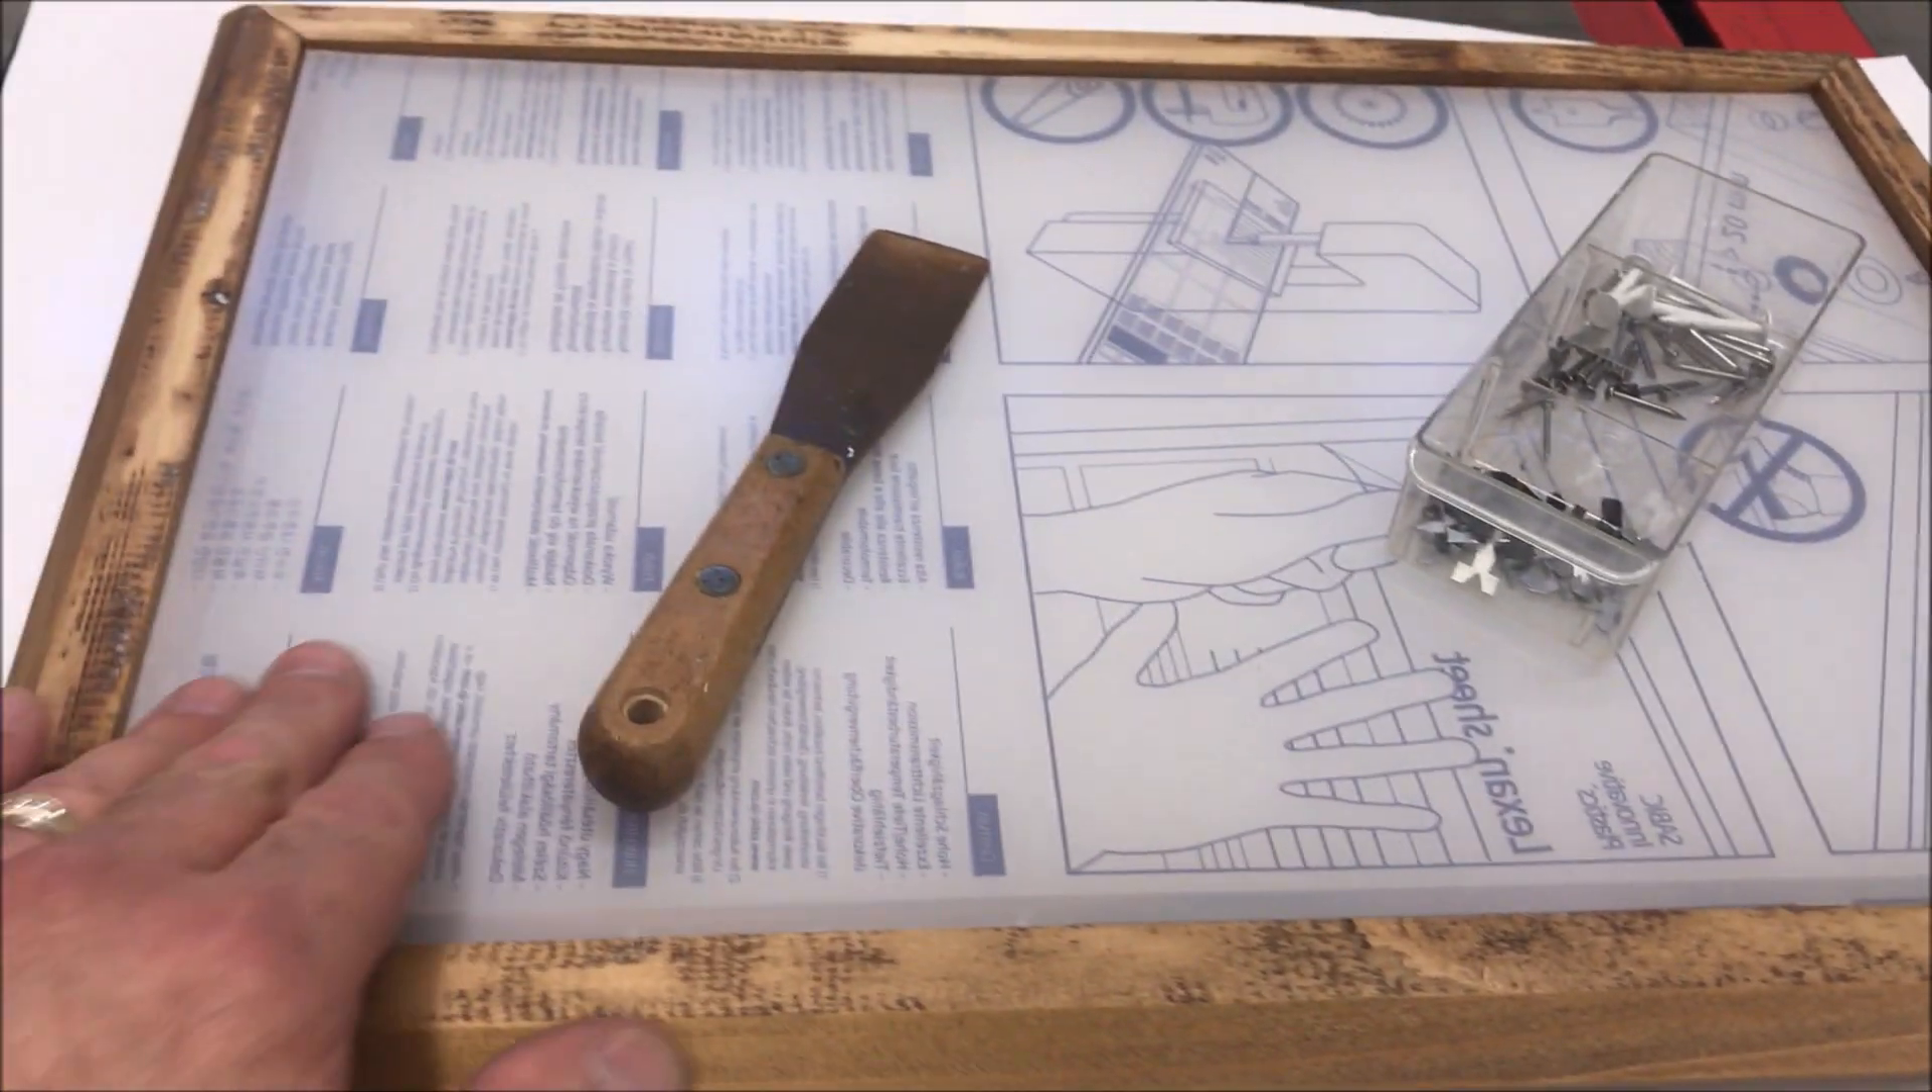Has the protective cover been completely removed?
No.